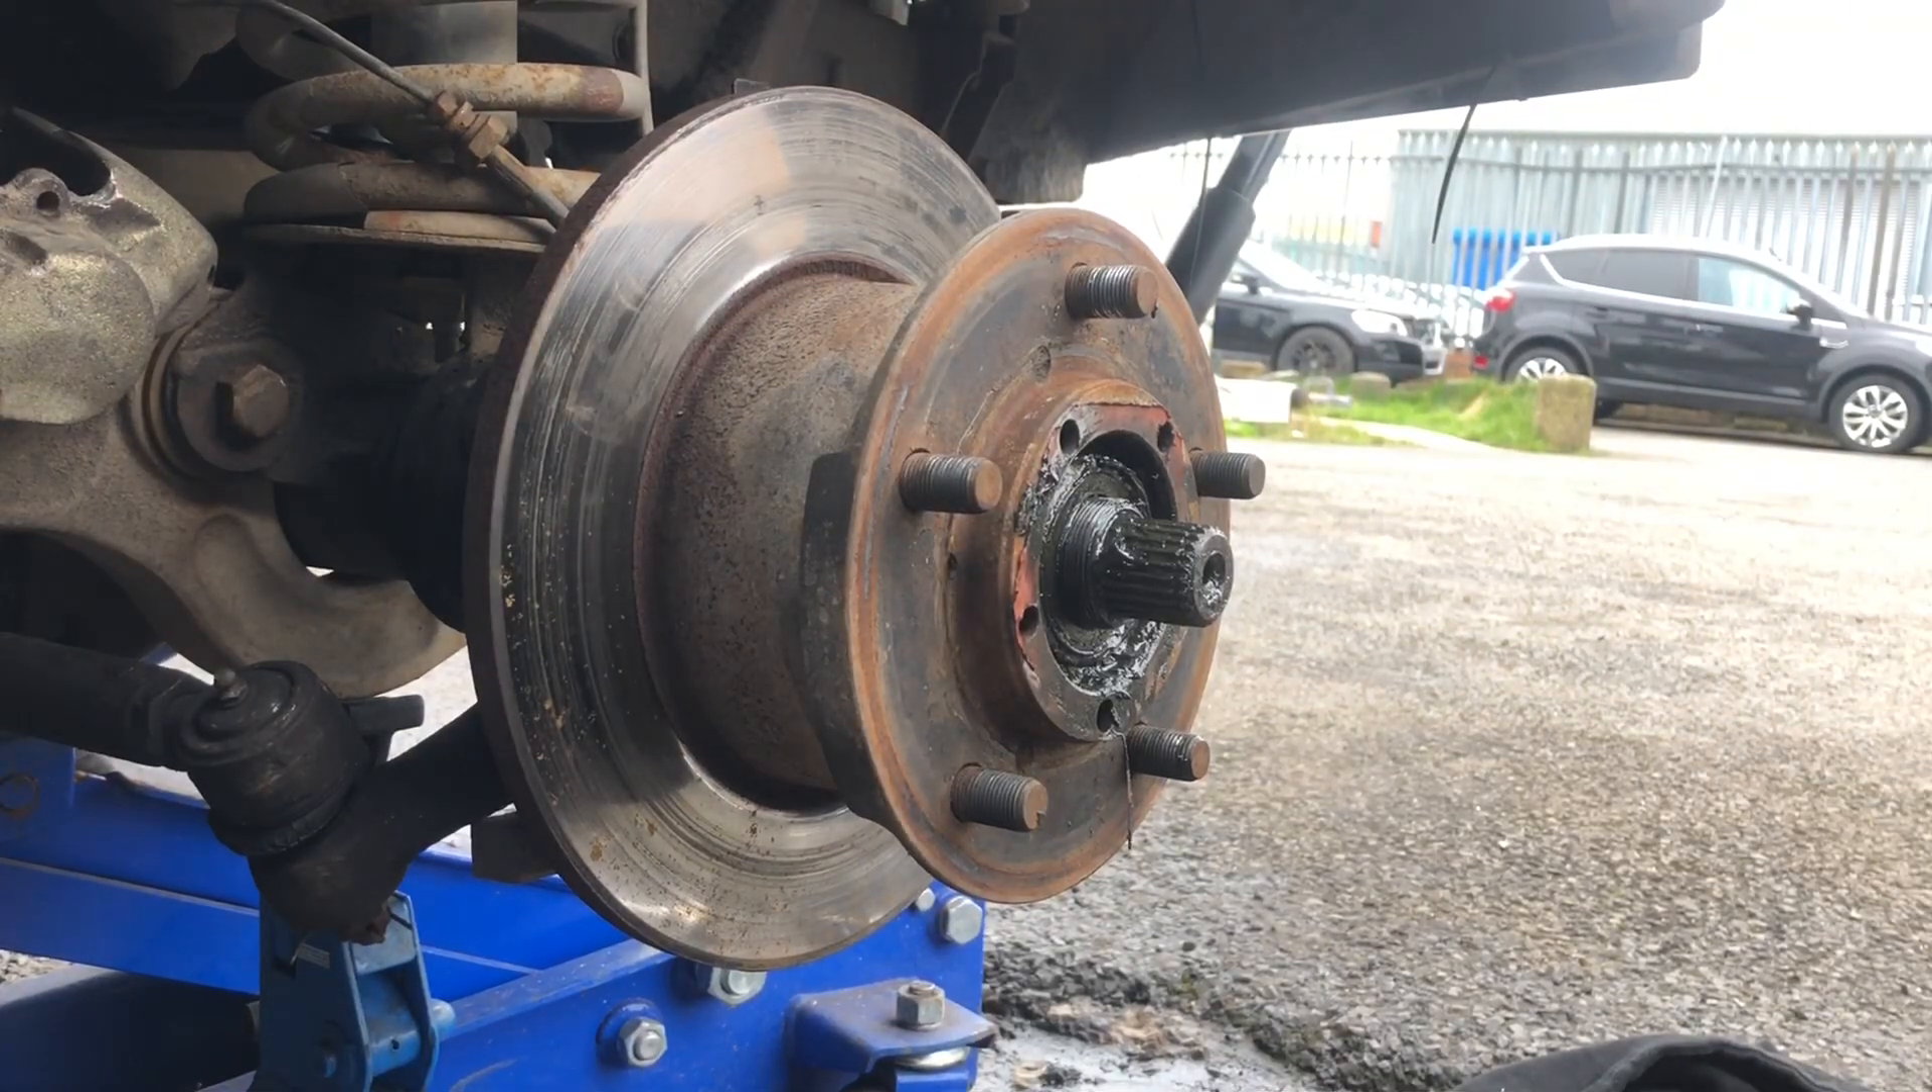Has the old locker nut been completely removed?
Yes.